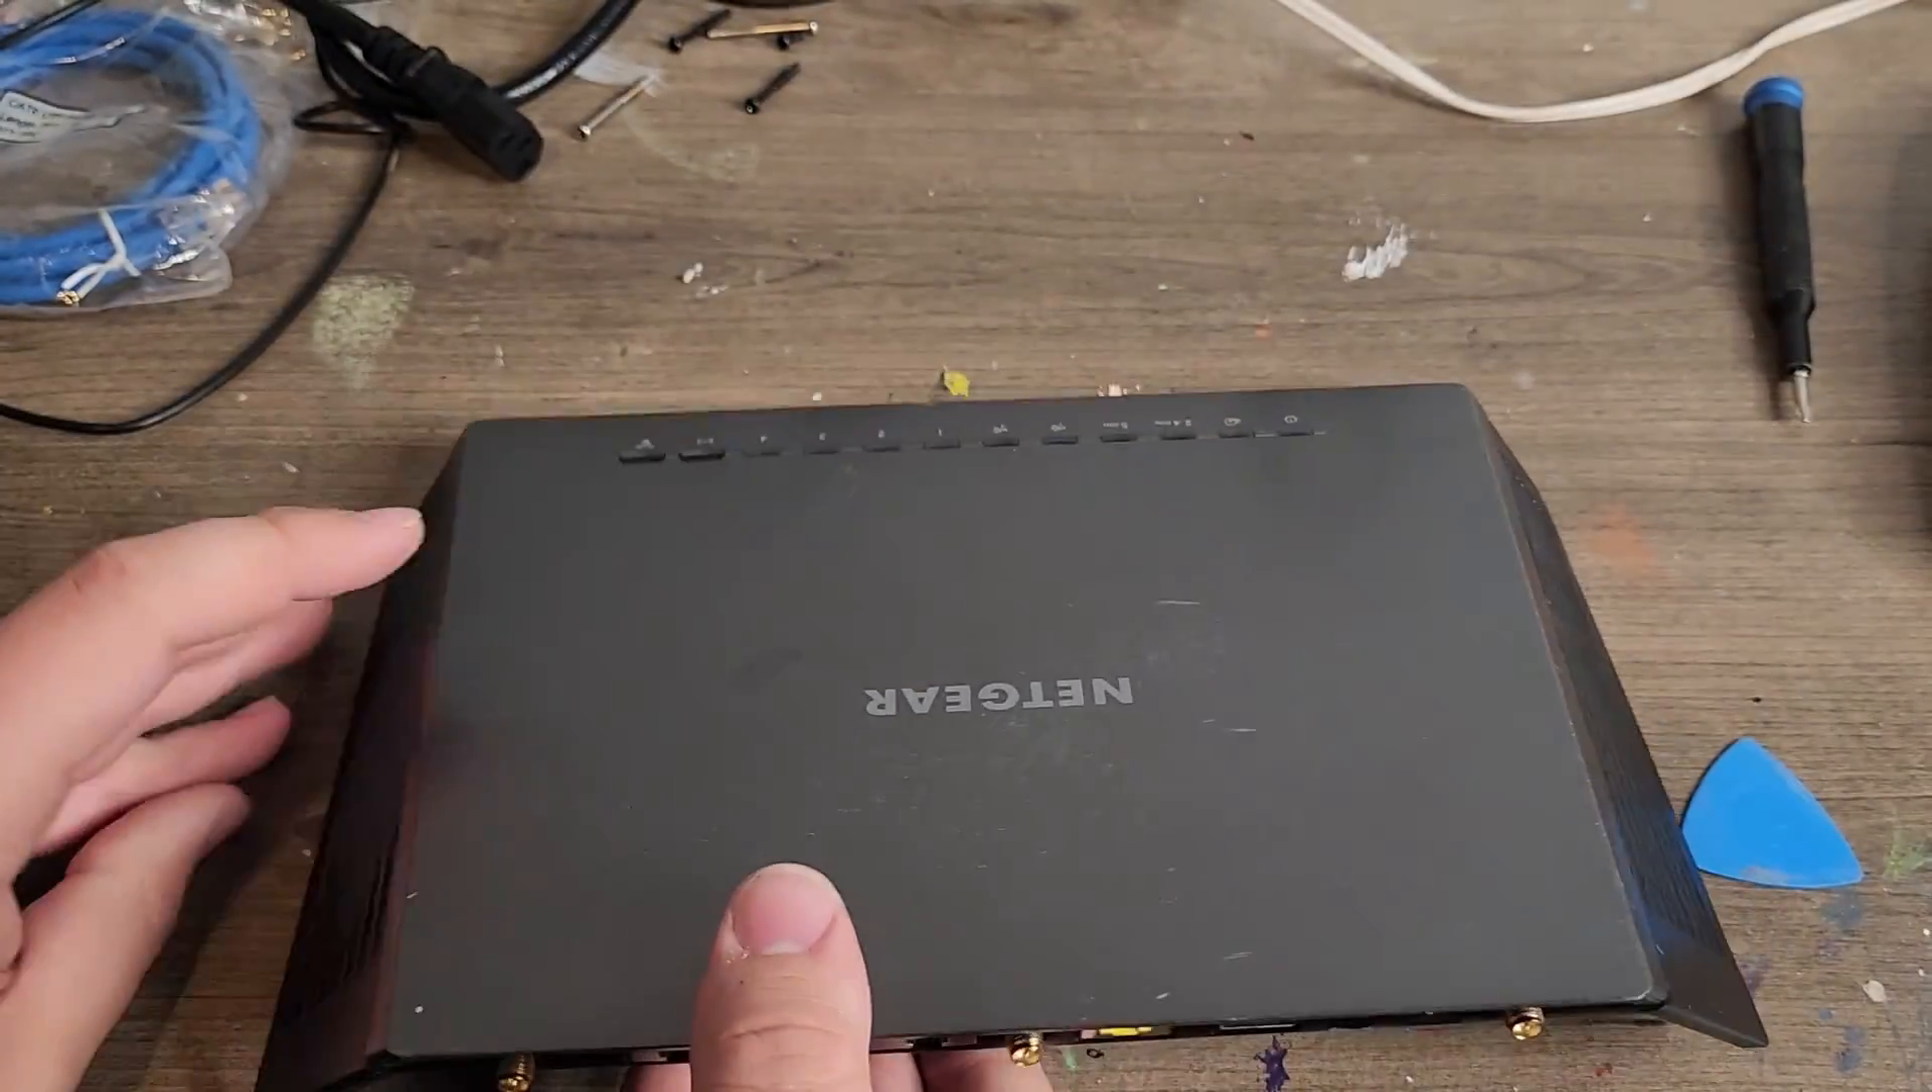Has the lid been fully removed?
No.